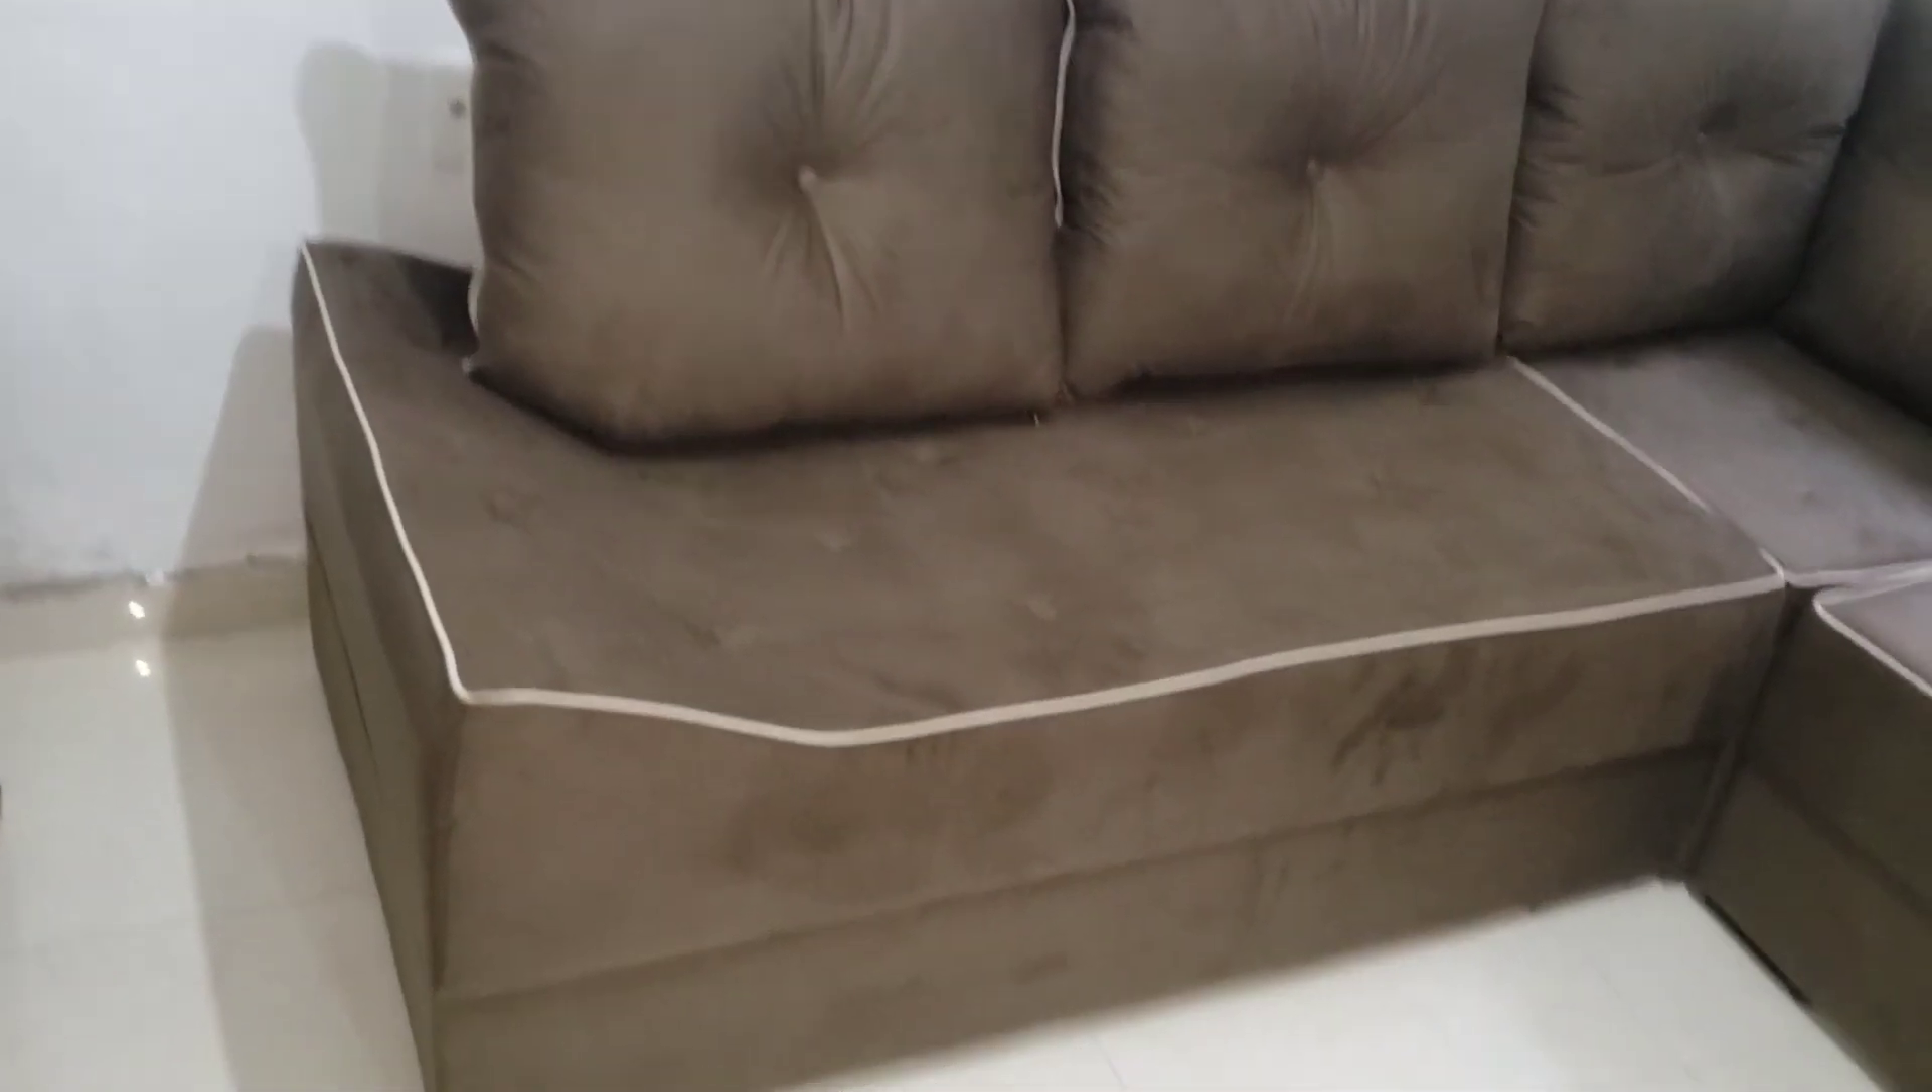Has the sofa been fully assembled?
Yes.